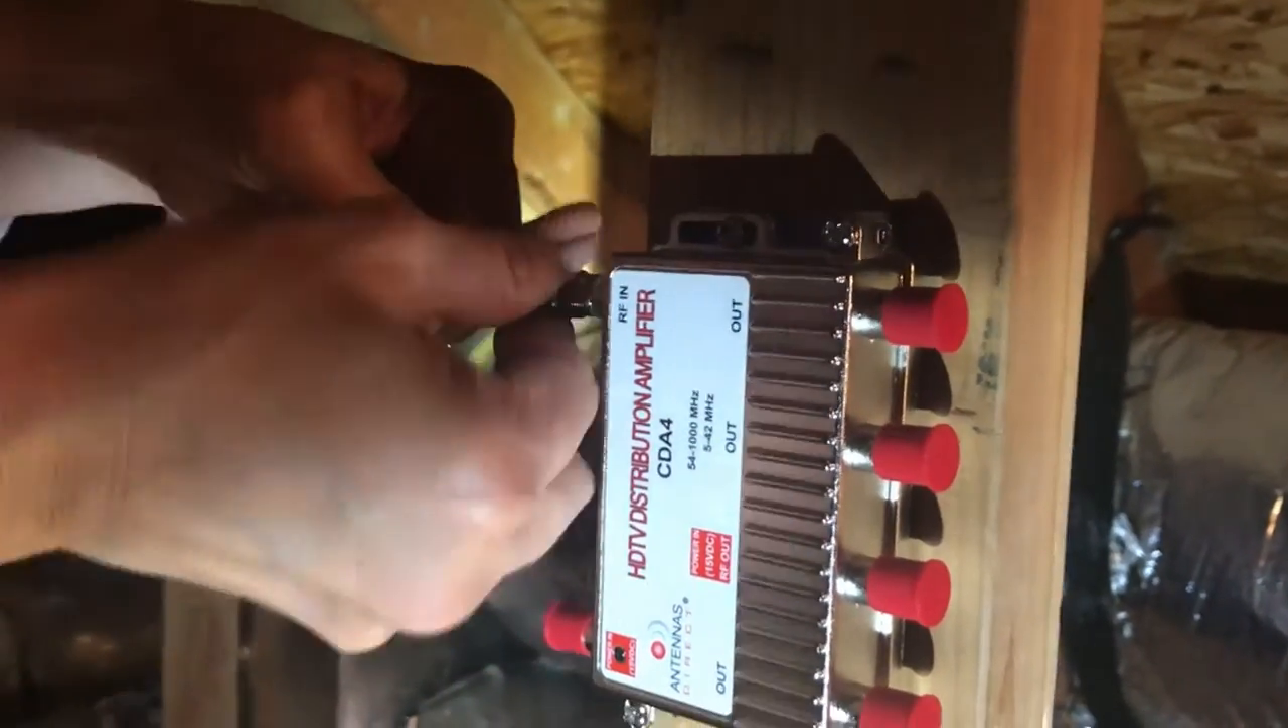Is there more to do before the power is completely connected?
Yes.